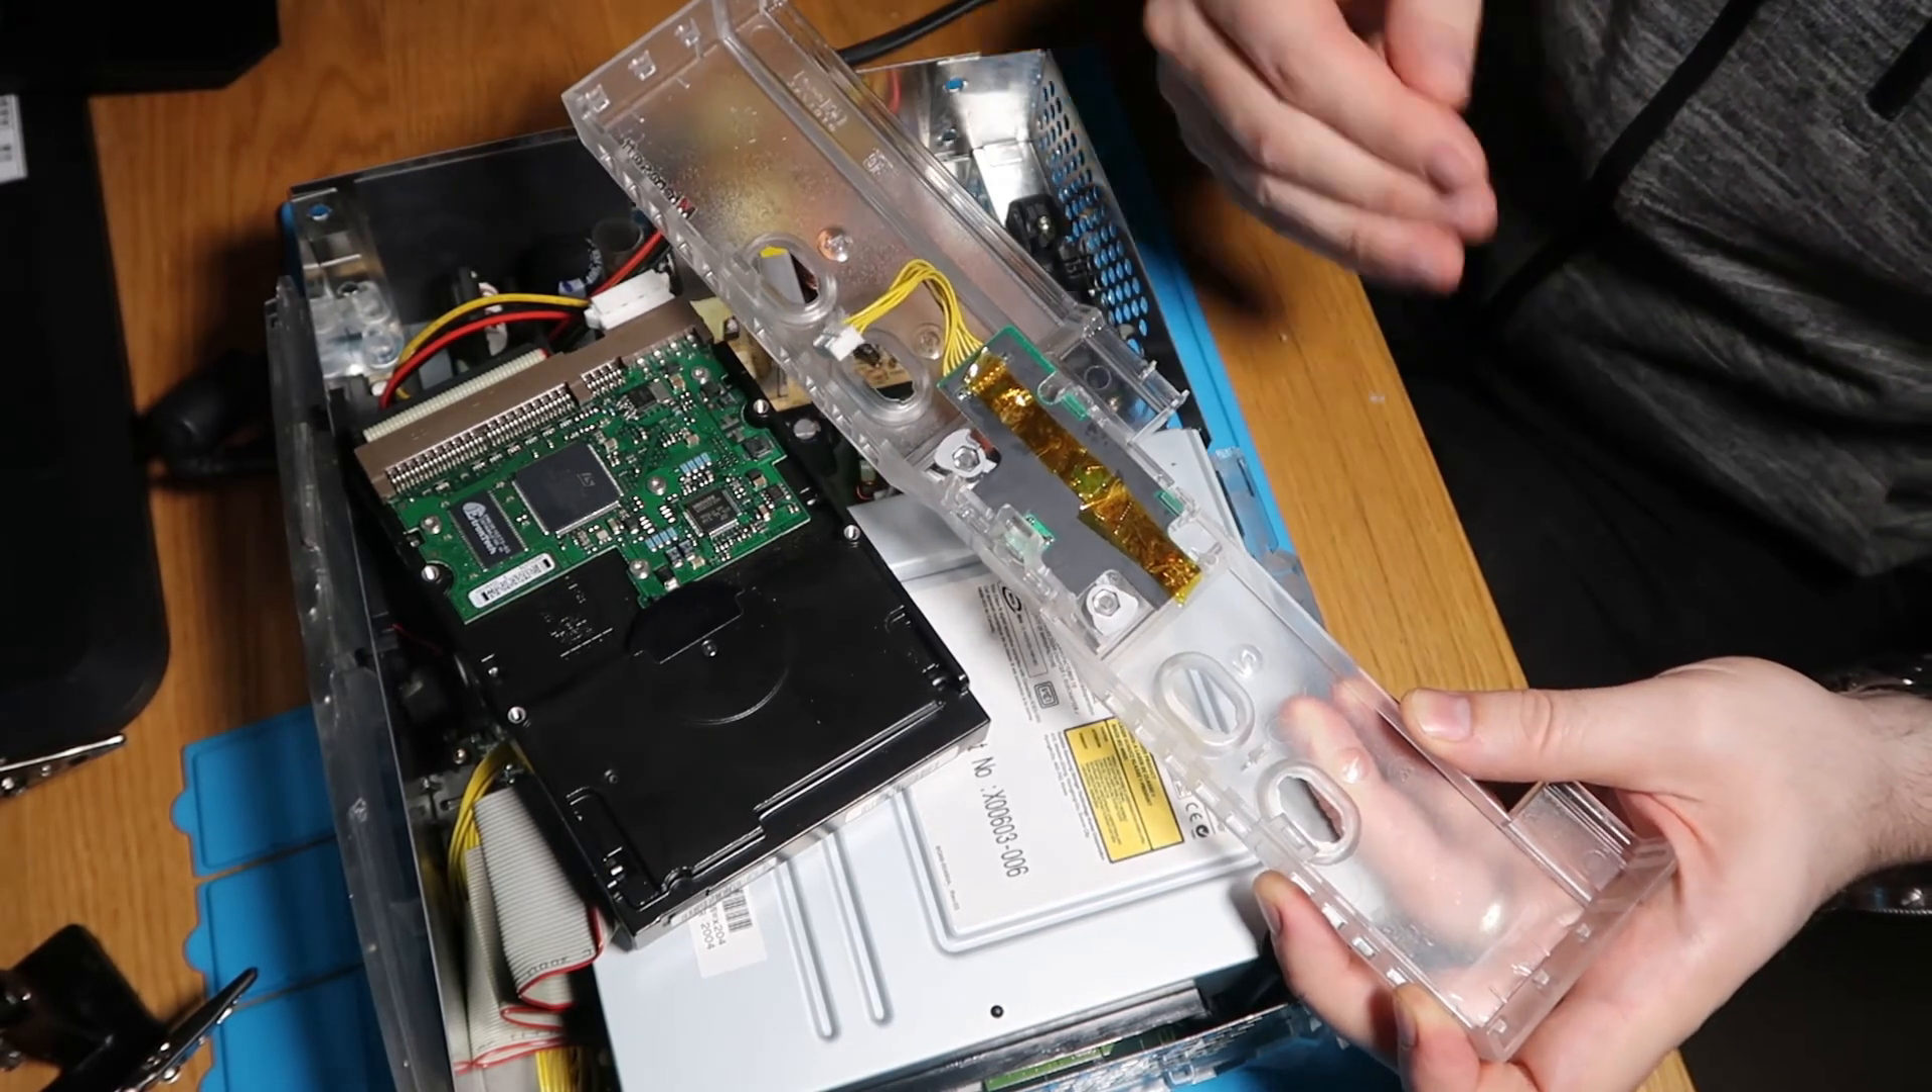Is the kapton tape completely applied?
Yes.